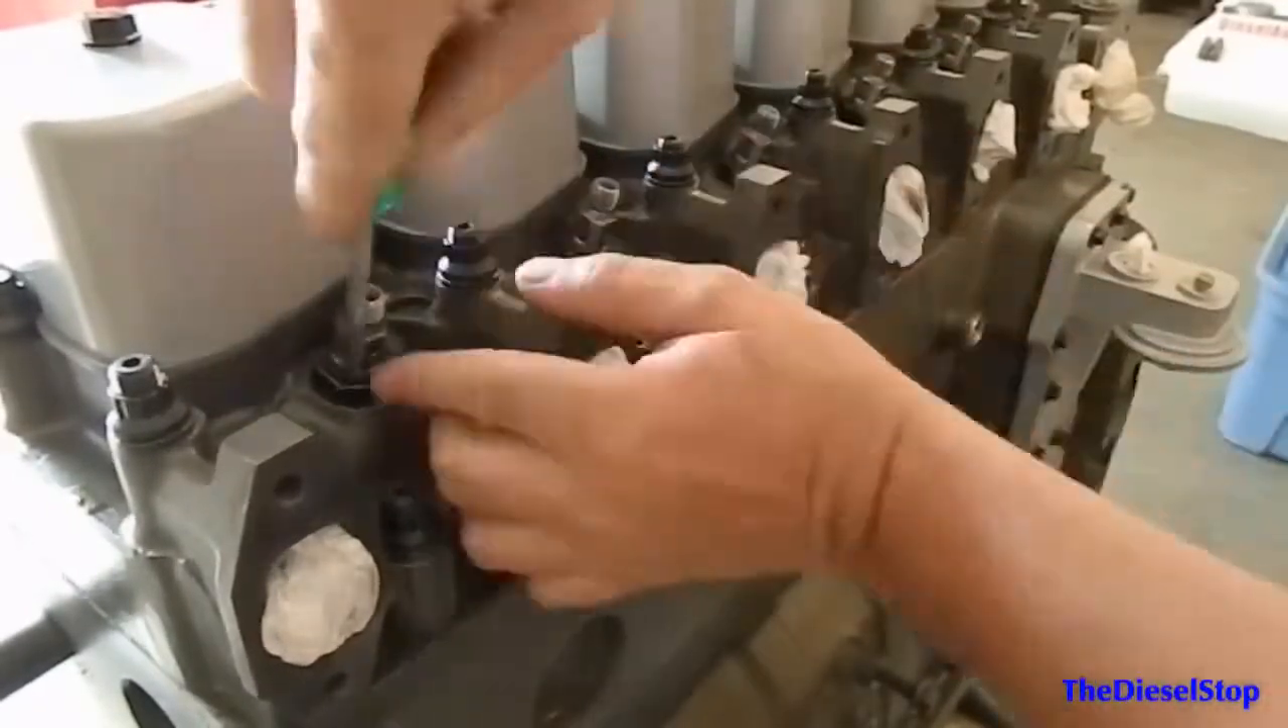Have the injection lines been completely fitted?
No.